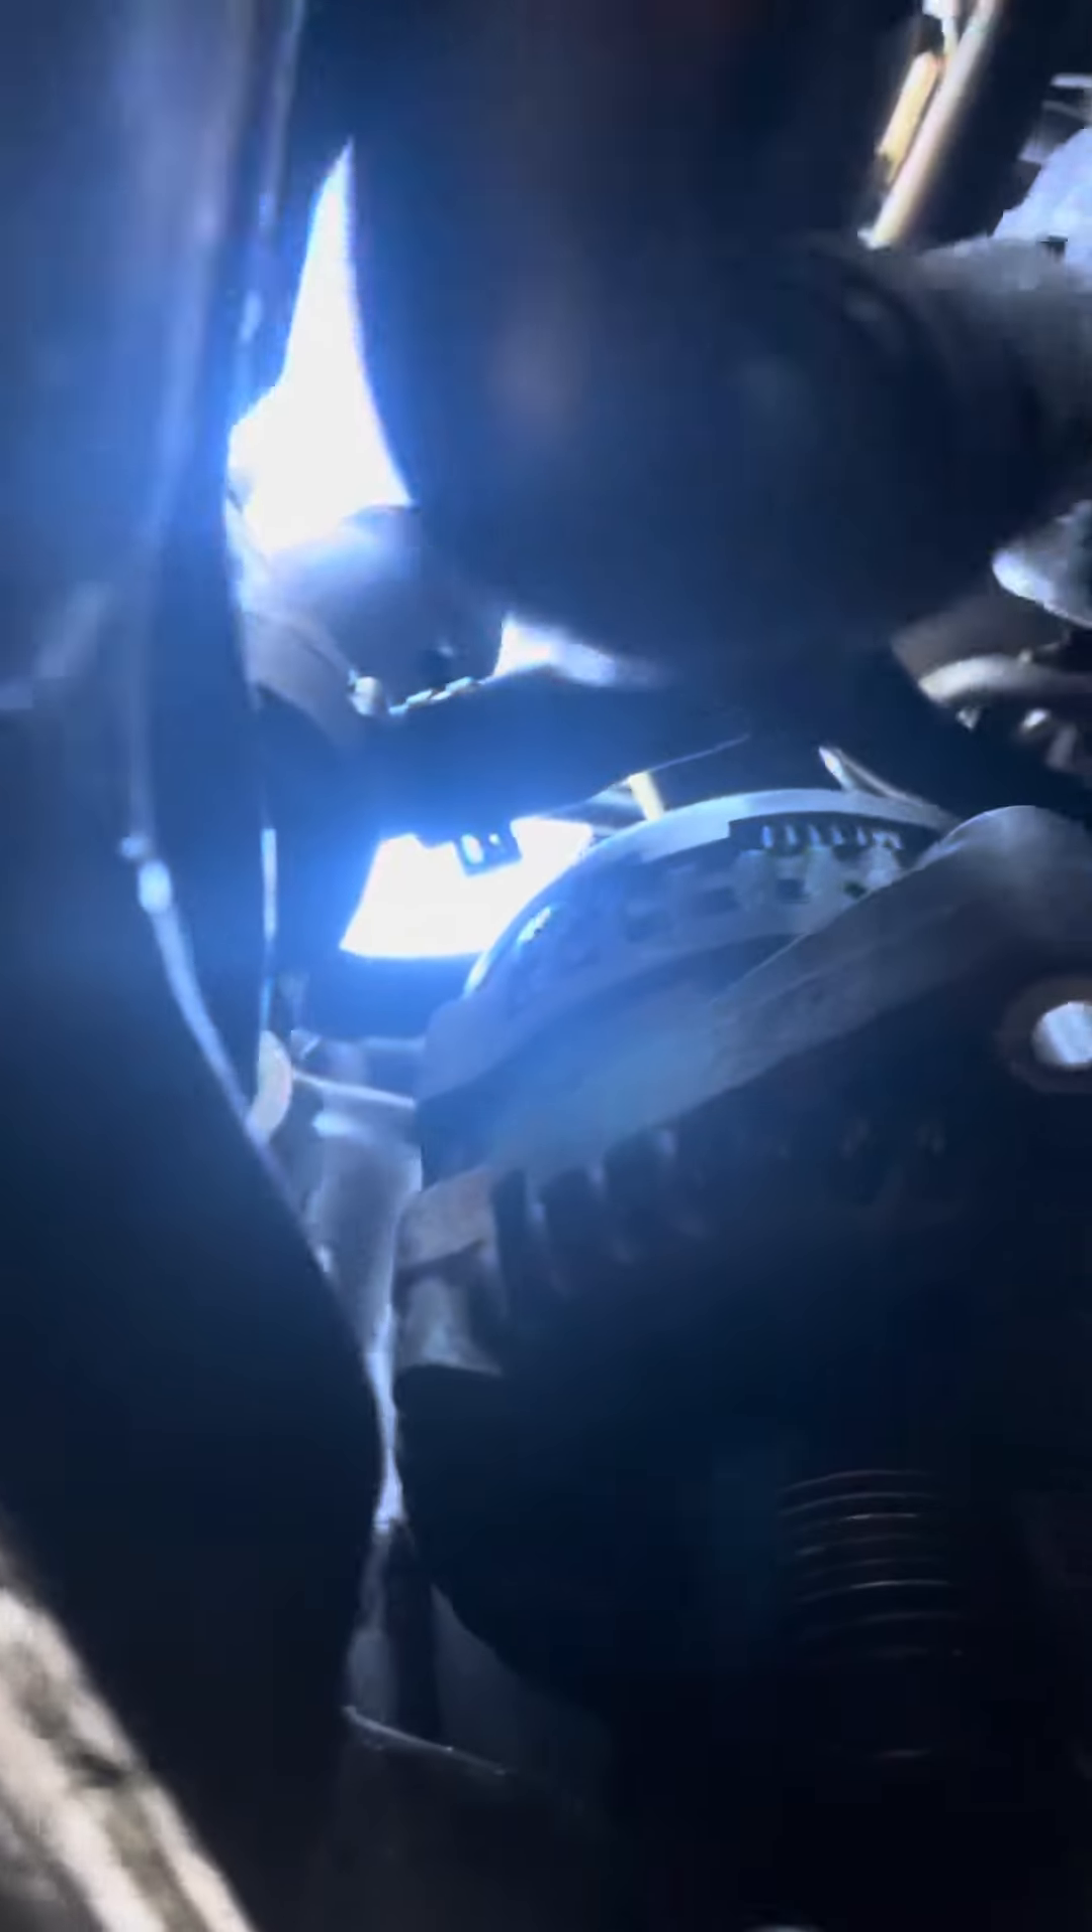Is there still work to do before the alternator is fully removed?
Yes.